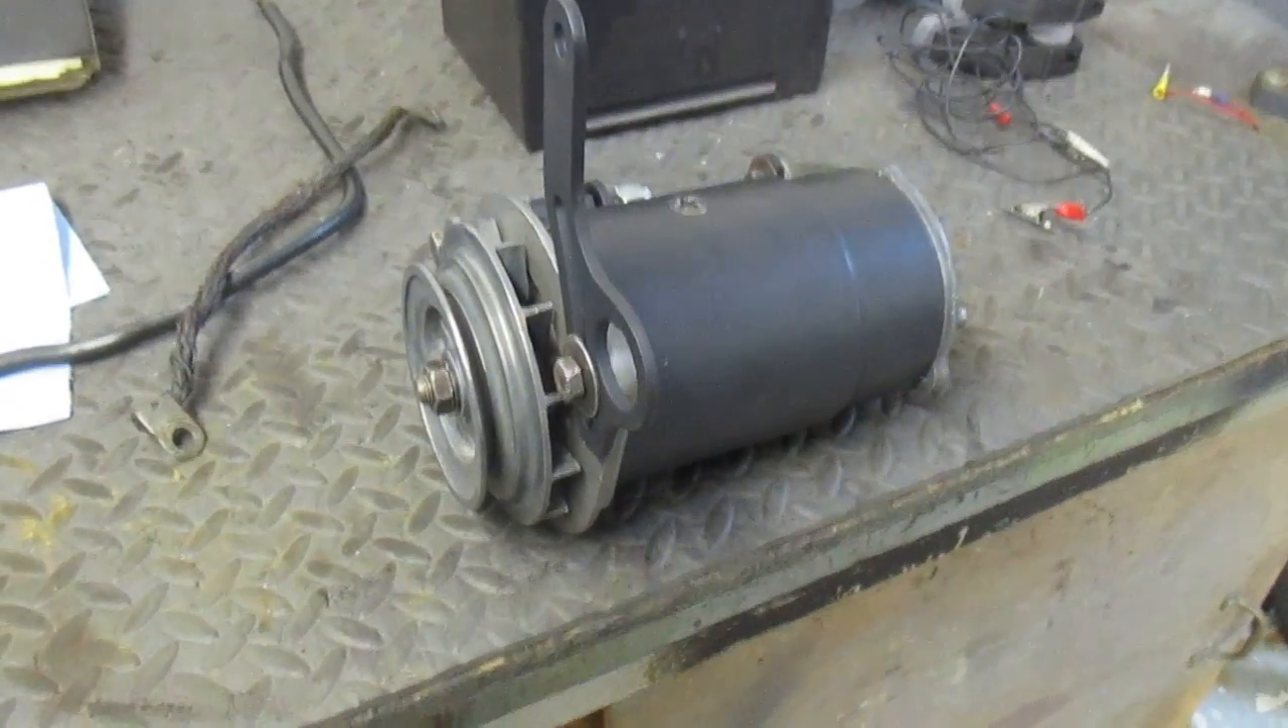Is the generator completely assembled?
Yes.